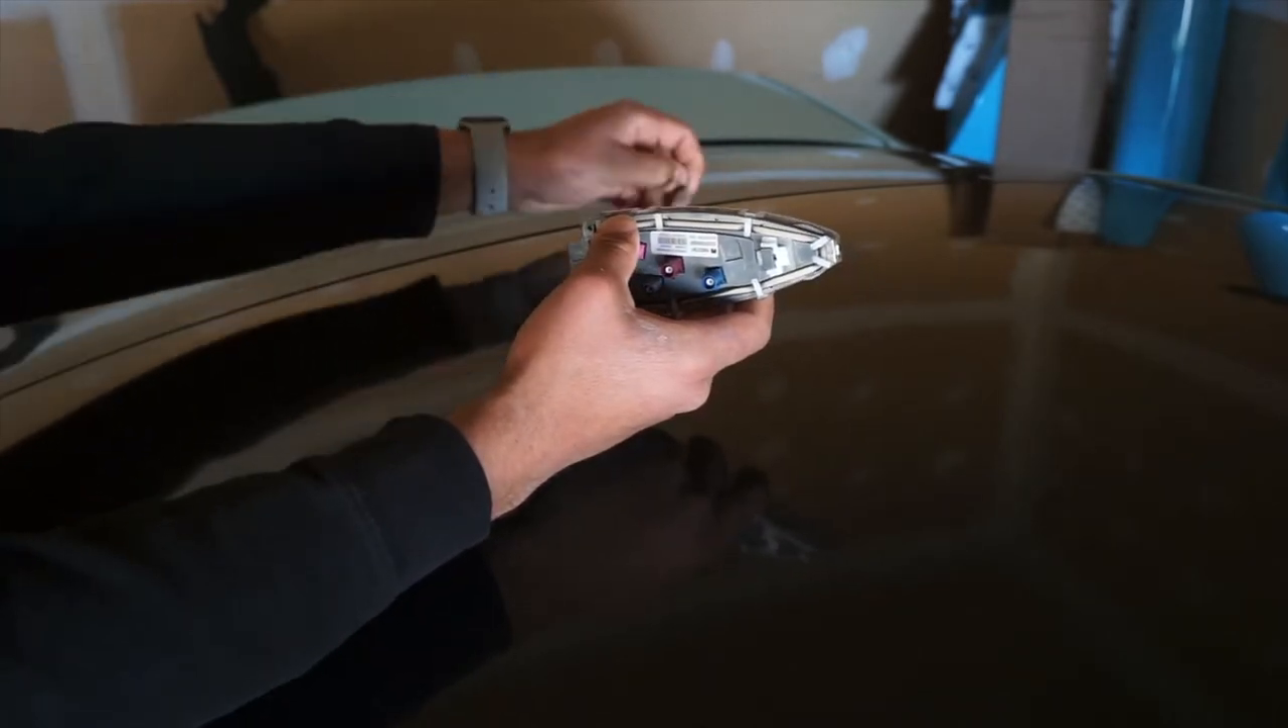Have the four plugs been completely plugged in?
No.